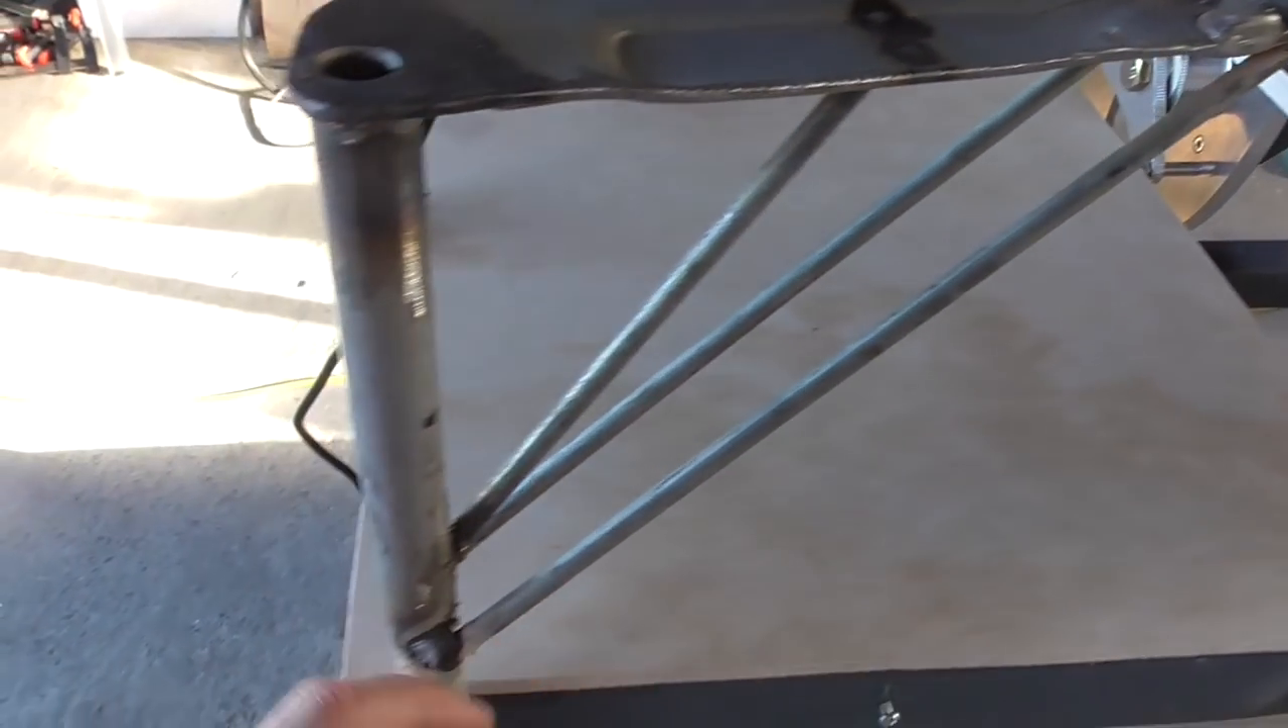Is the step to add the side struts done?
Yes.